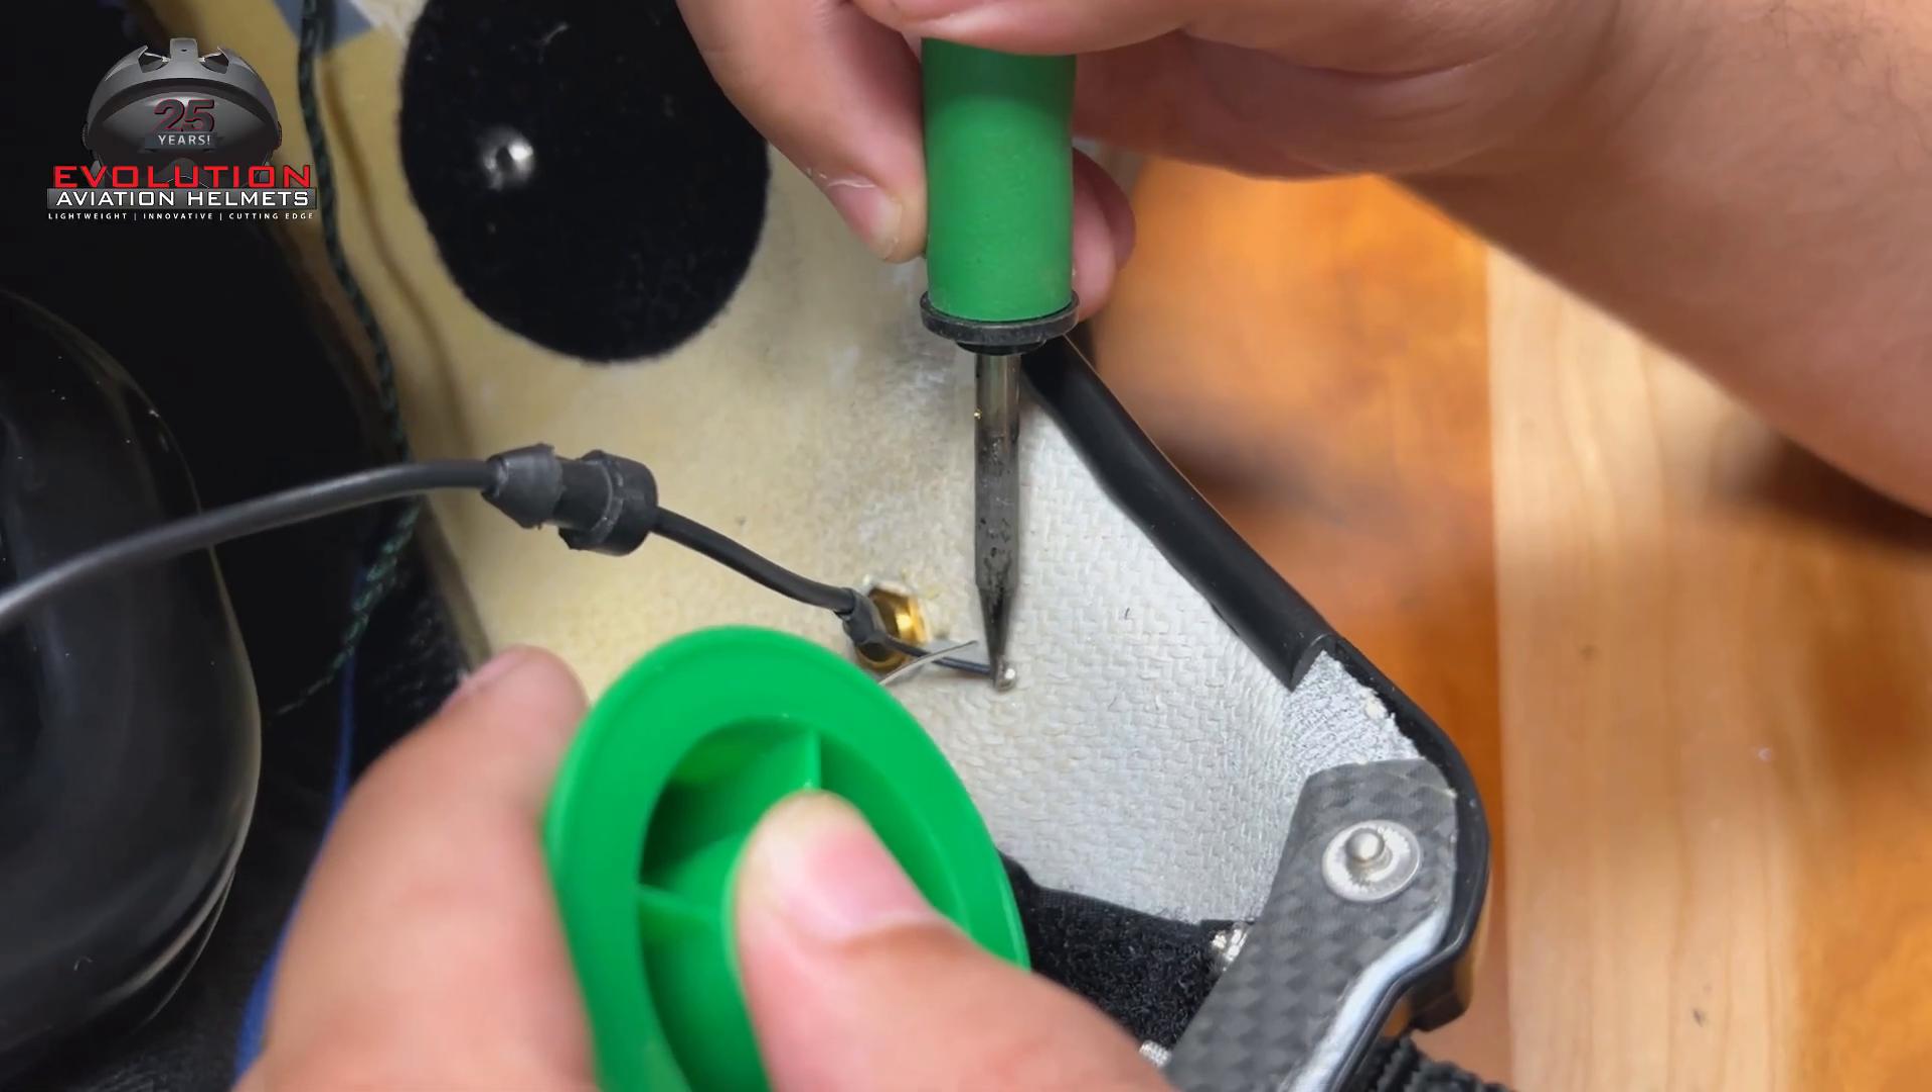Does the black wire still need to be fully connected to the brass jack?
Yes.